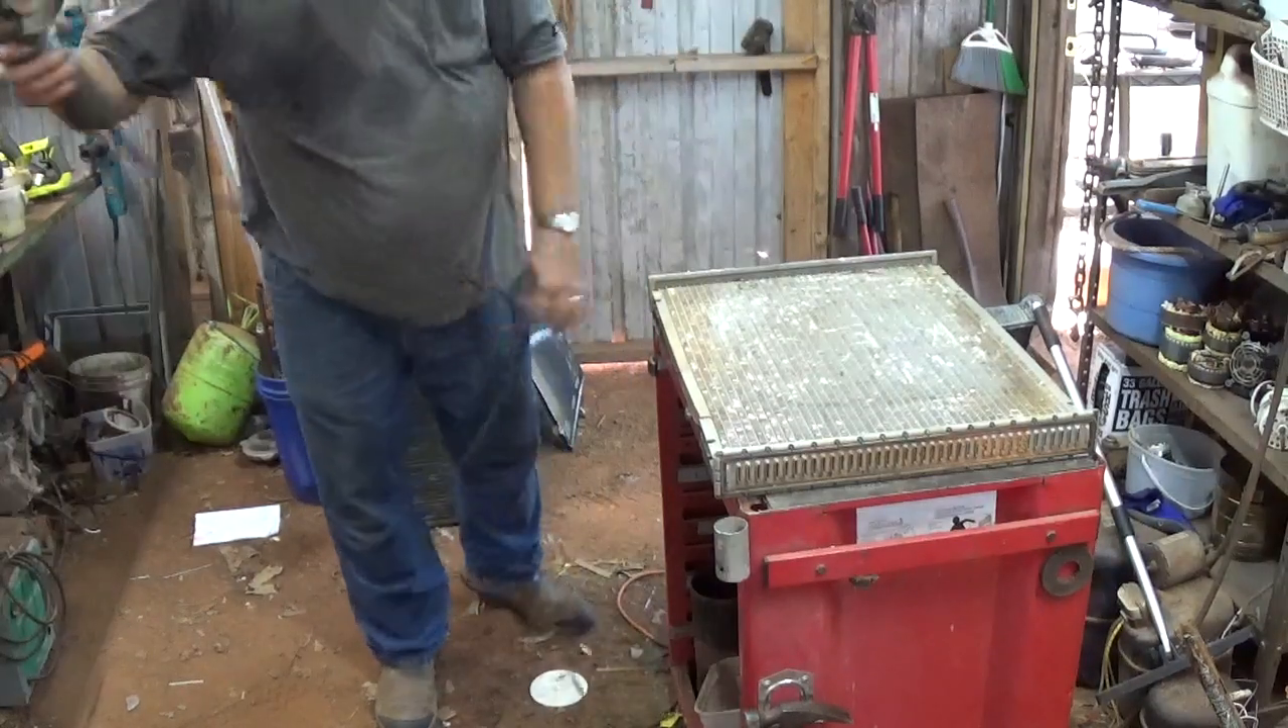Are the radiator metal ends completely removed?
No.